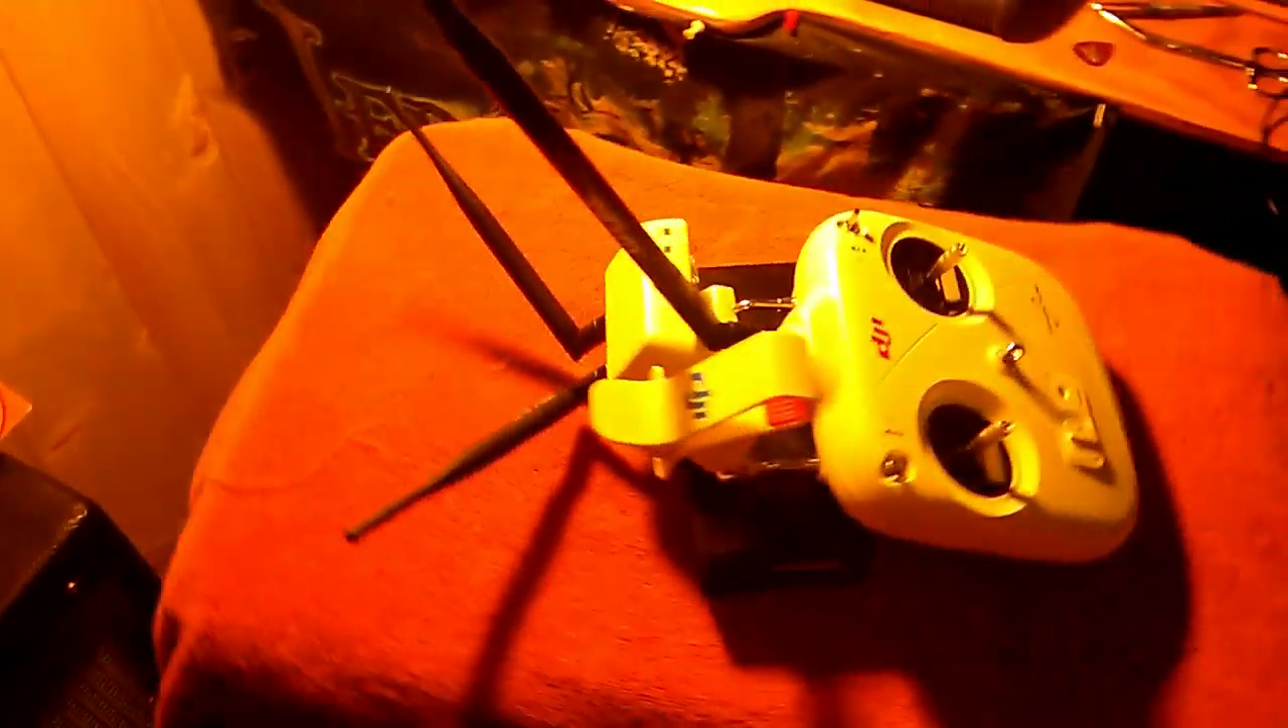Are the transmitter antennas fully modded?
Yes.